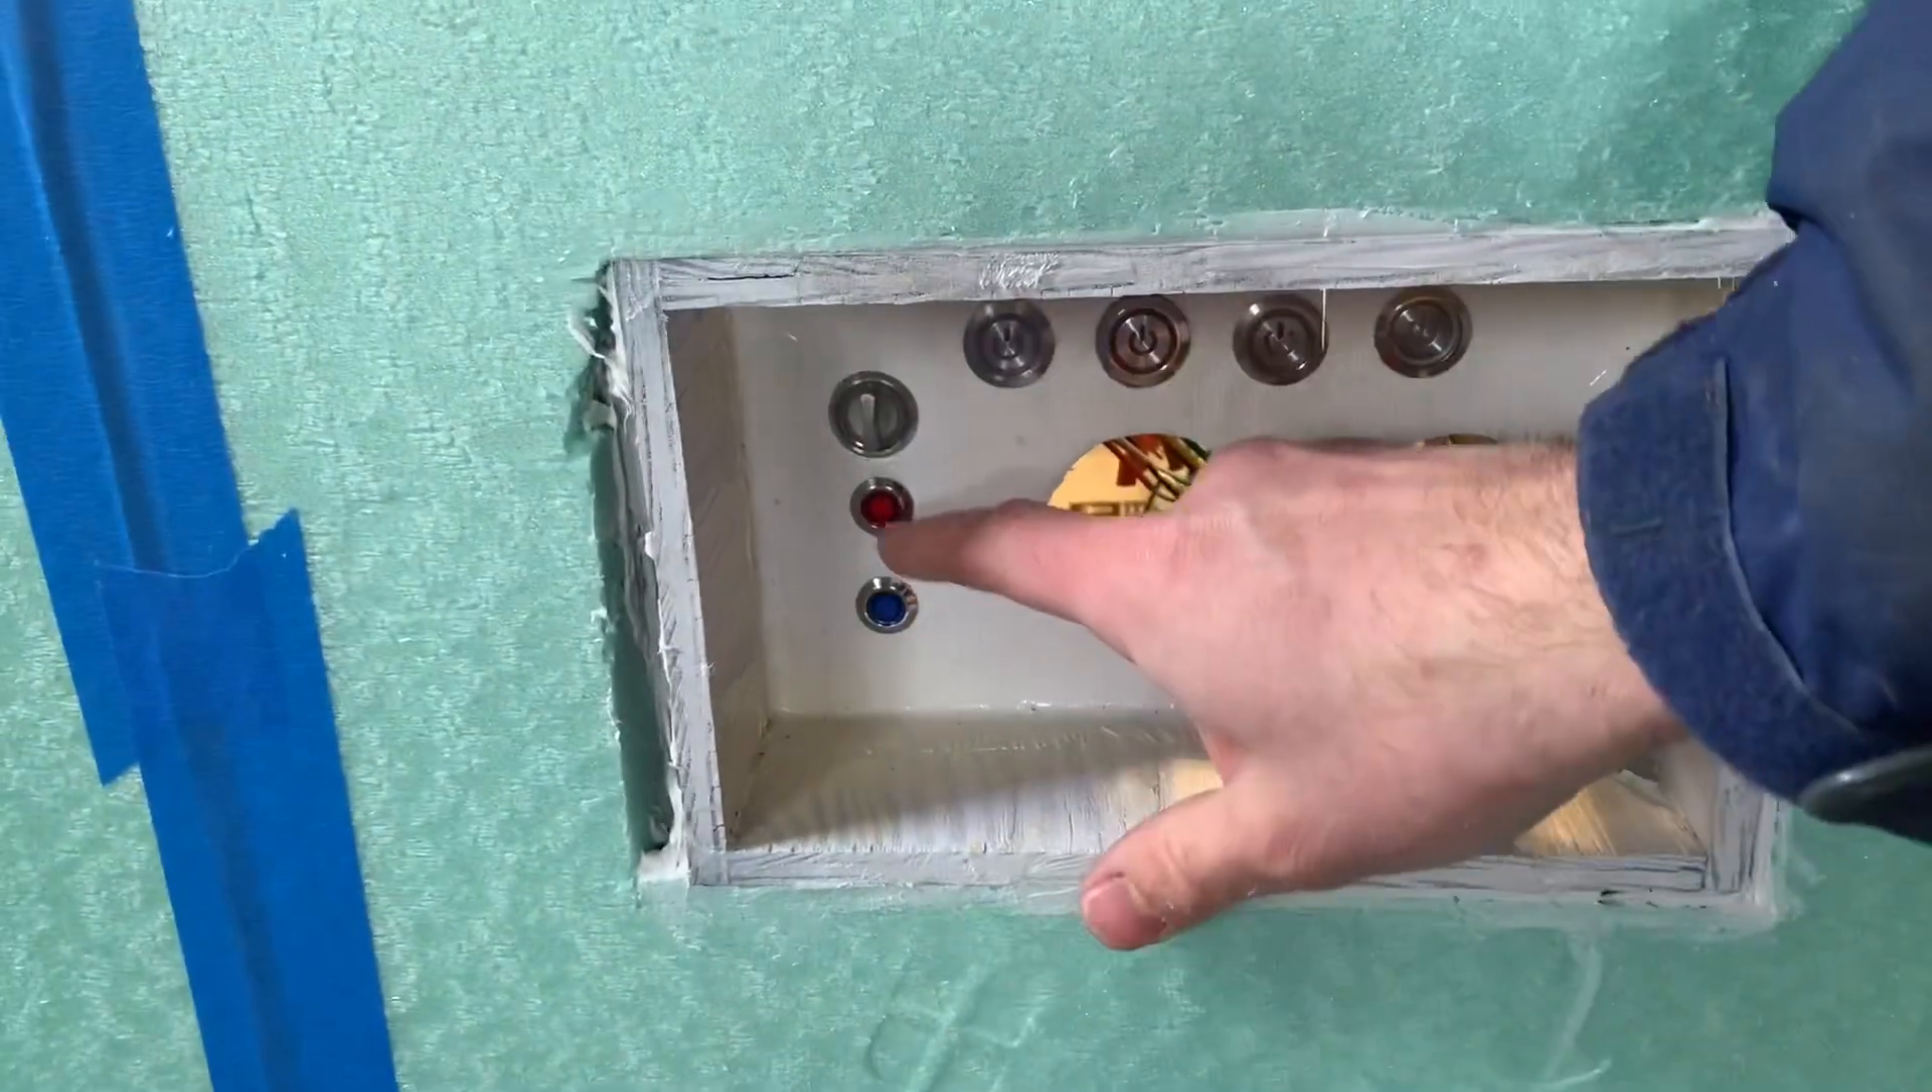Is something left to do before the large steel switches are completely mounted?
No.